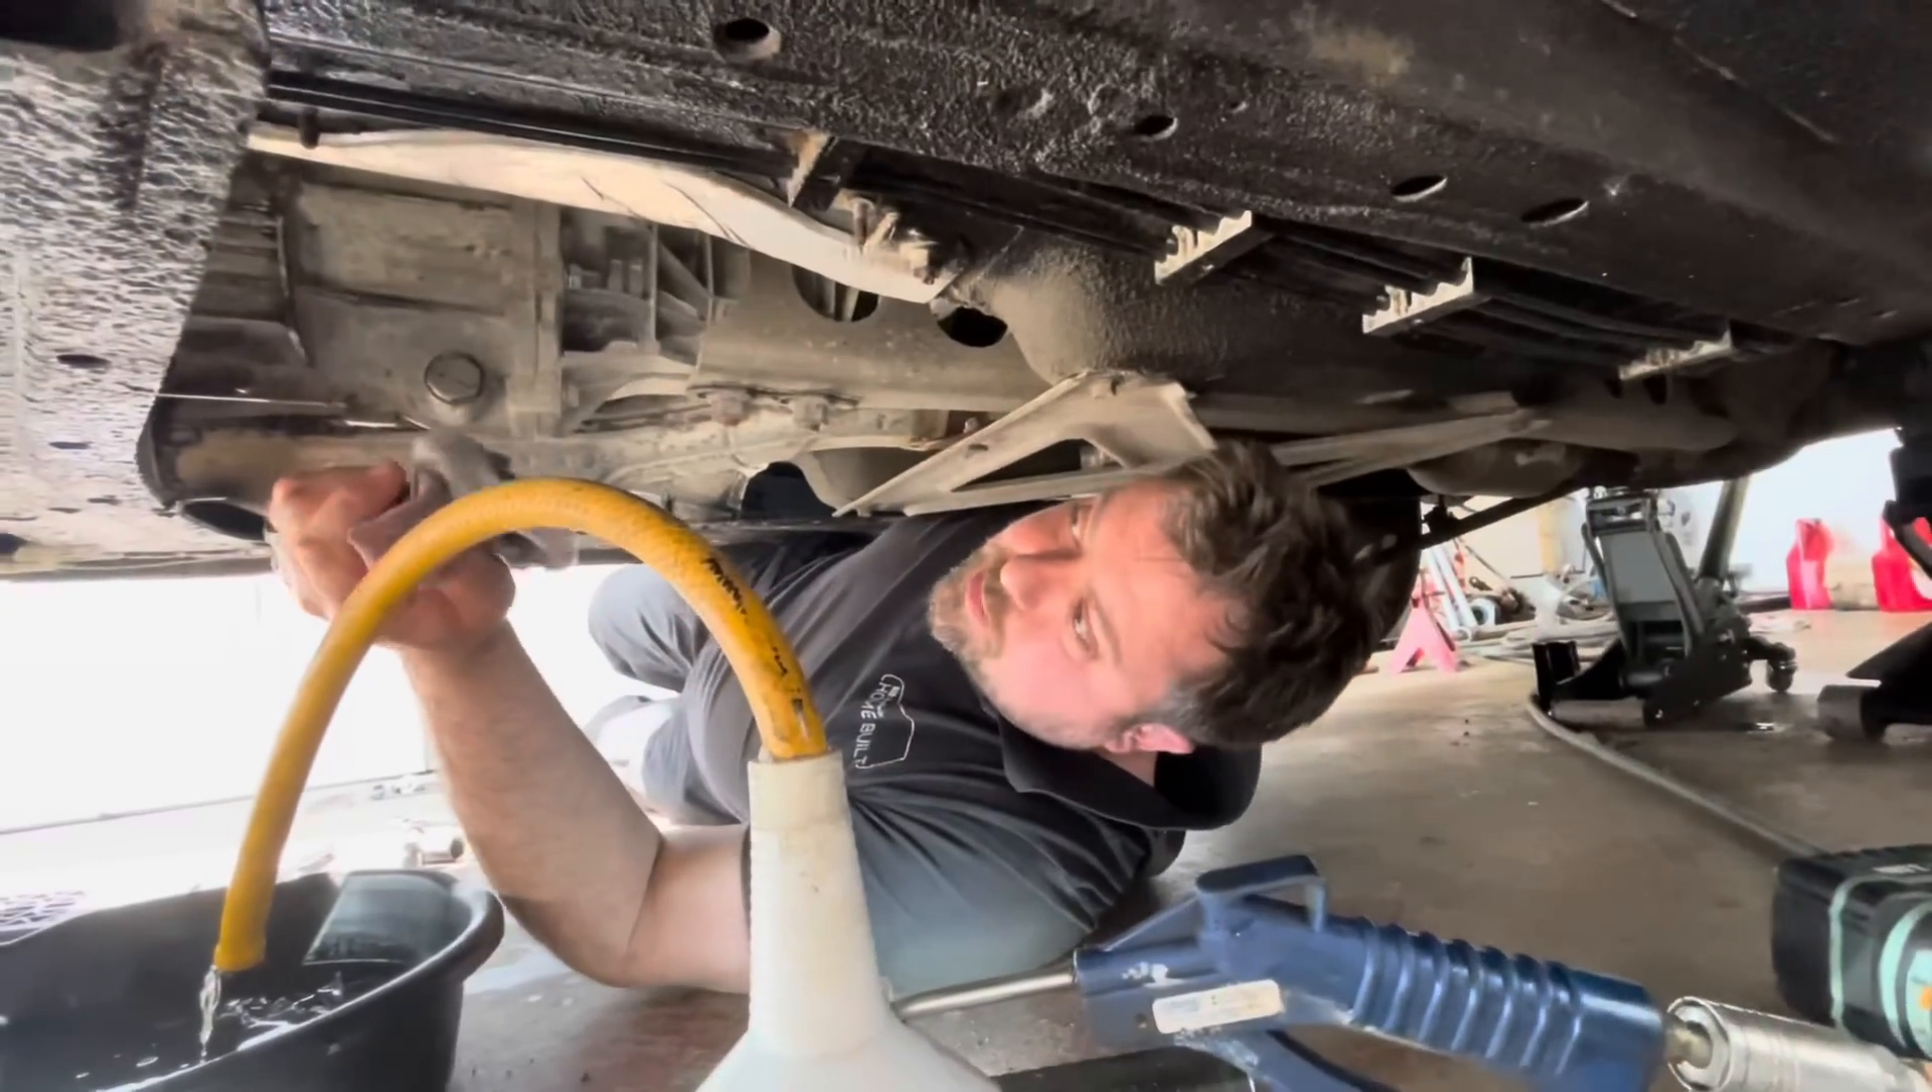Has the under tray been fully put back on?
No.